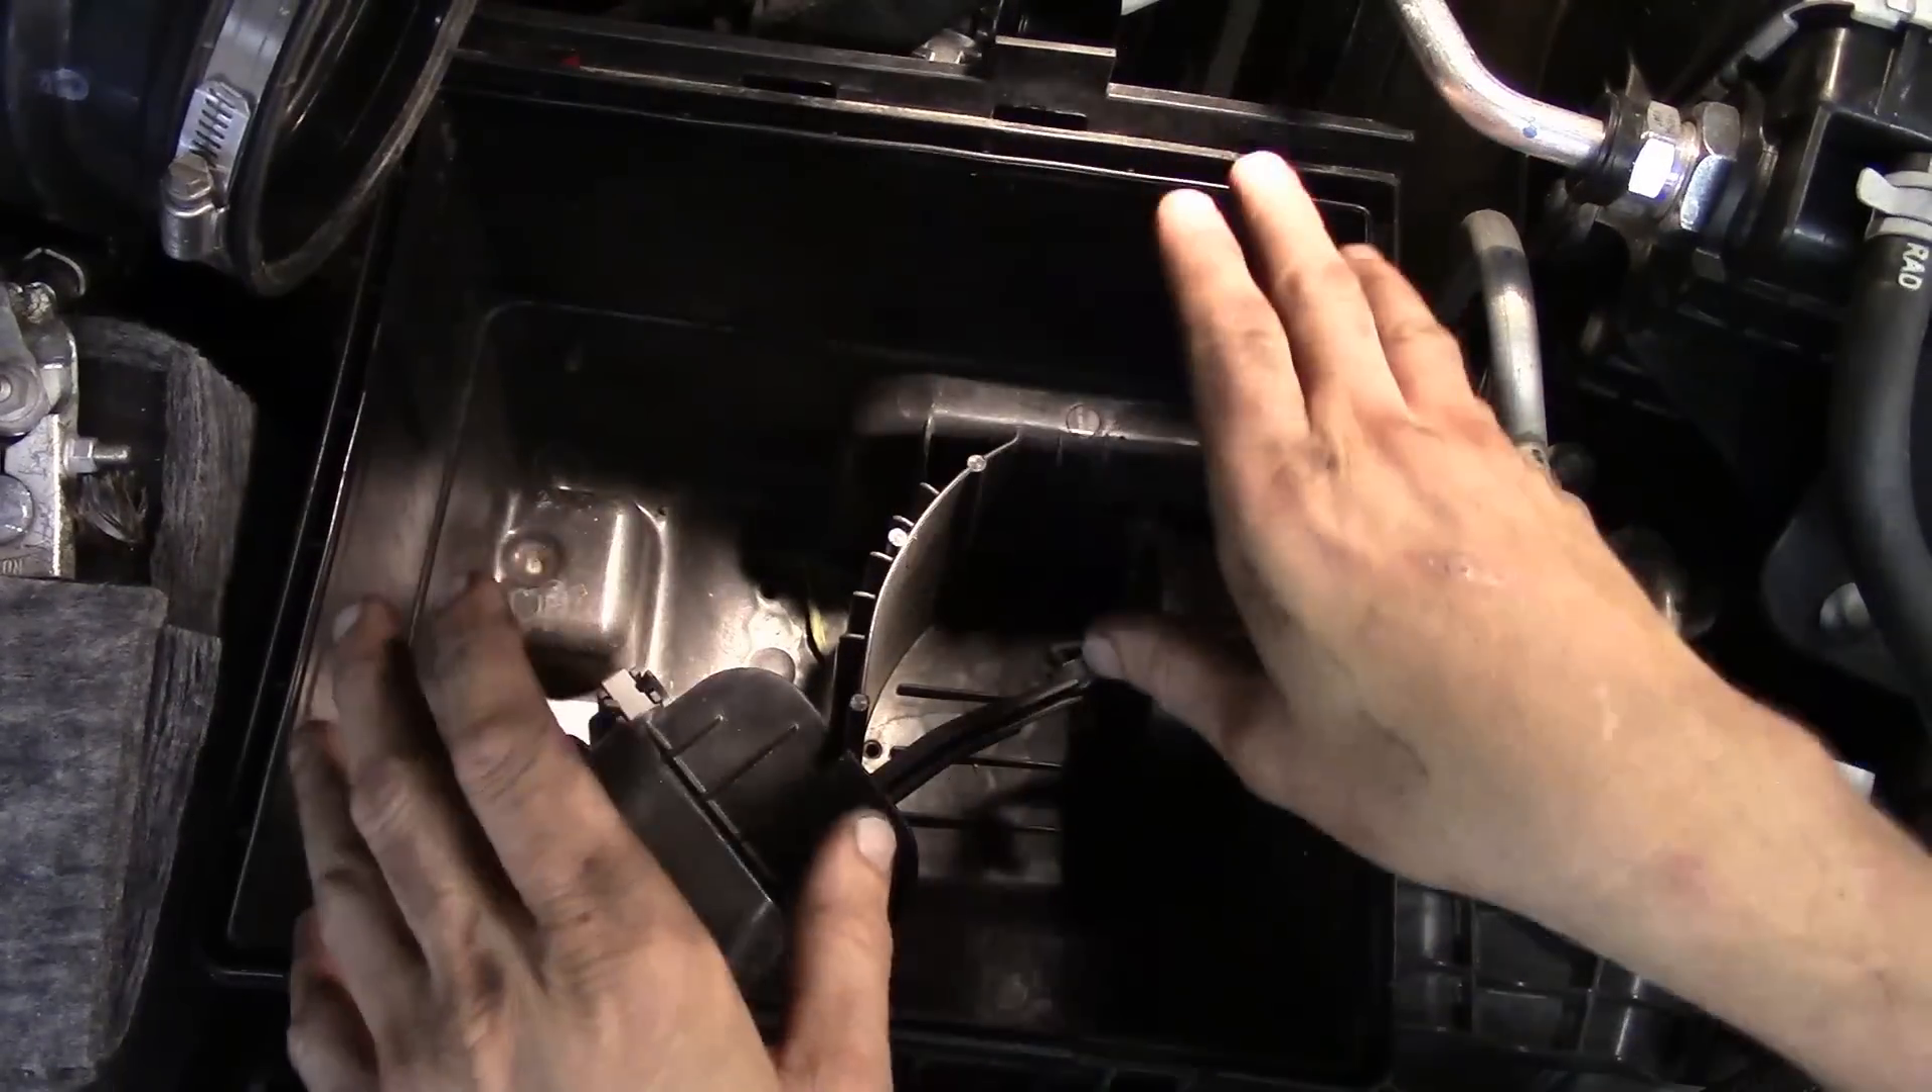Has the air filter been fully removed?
Yes.